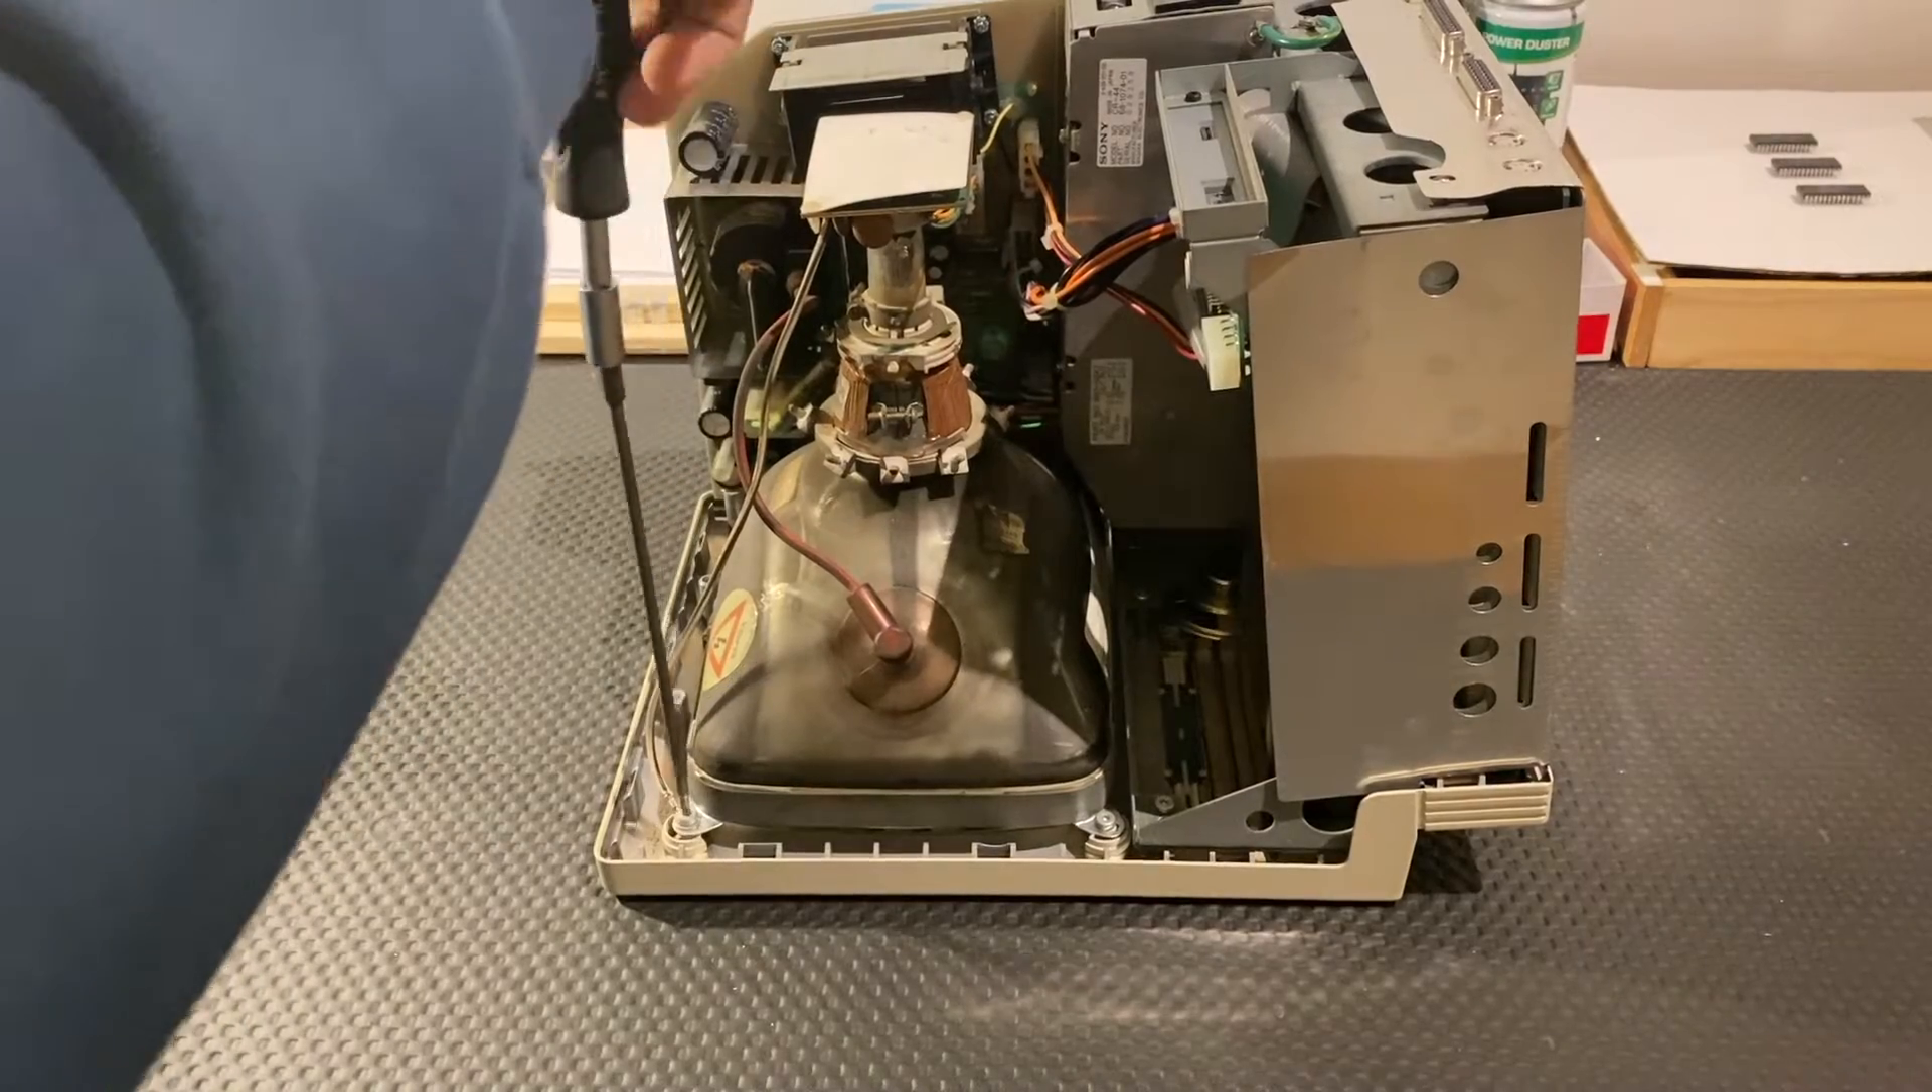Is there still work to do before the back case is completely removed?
No.